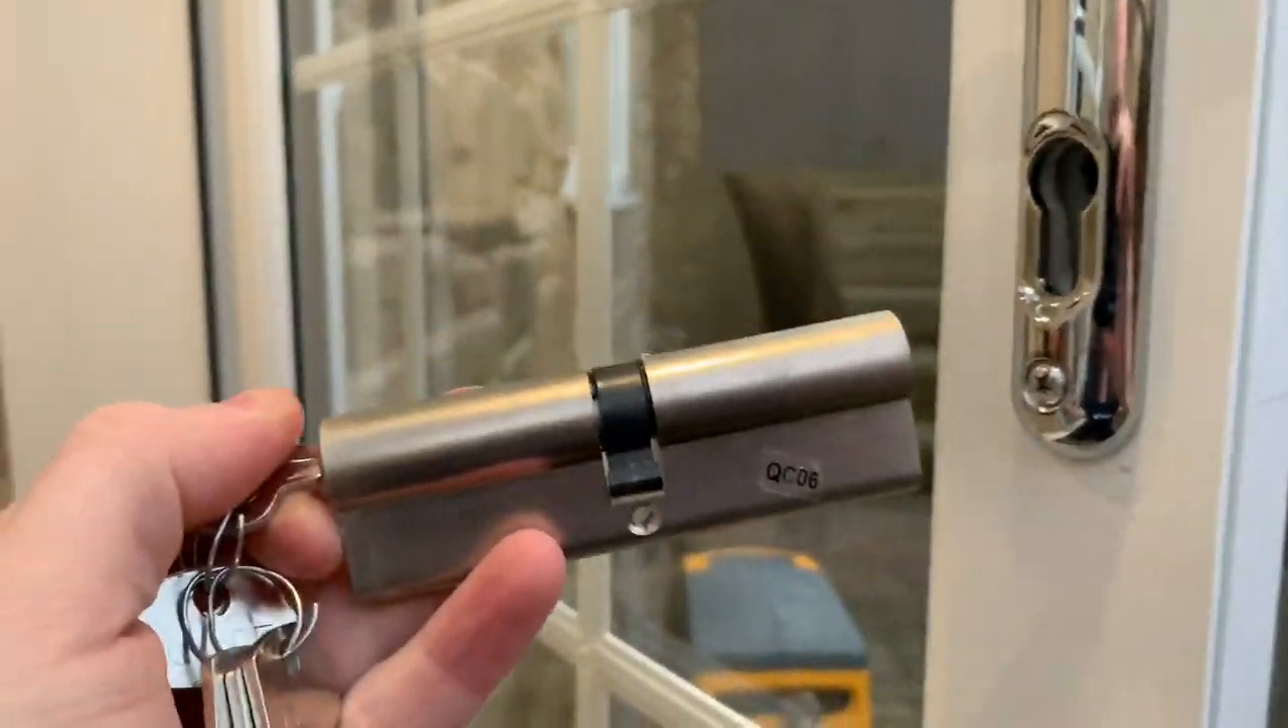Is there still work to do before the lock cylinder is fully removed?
No.